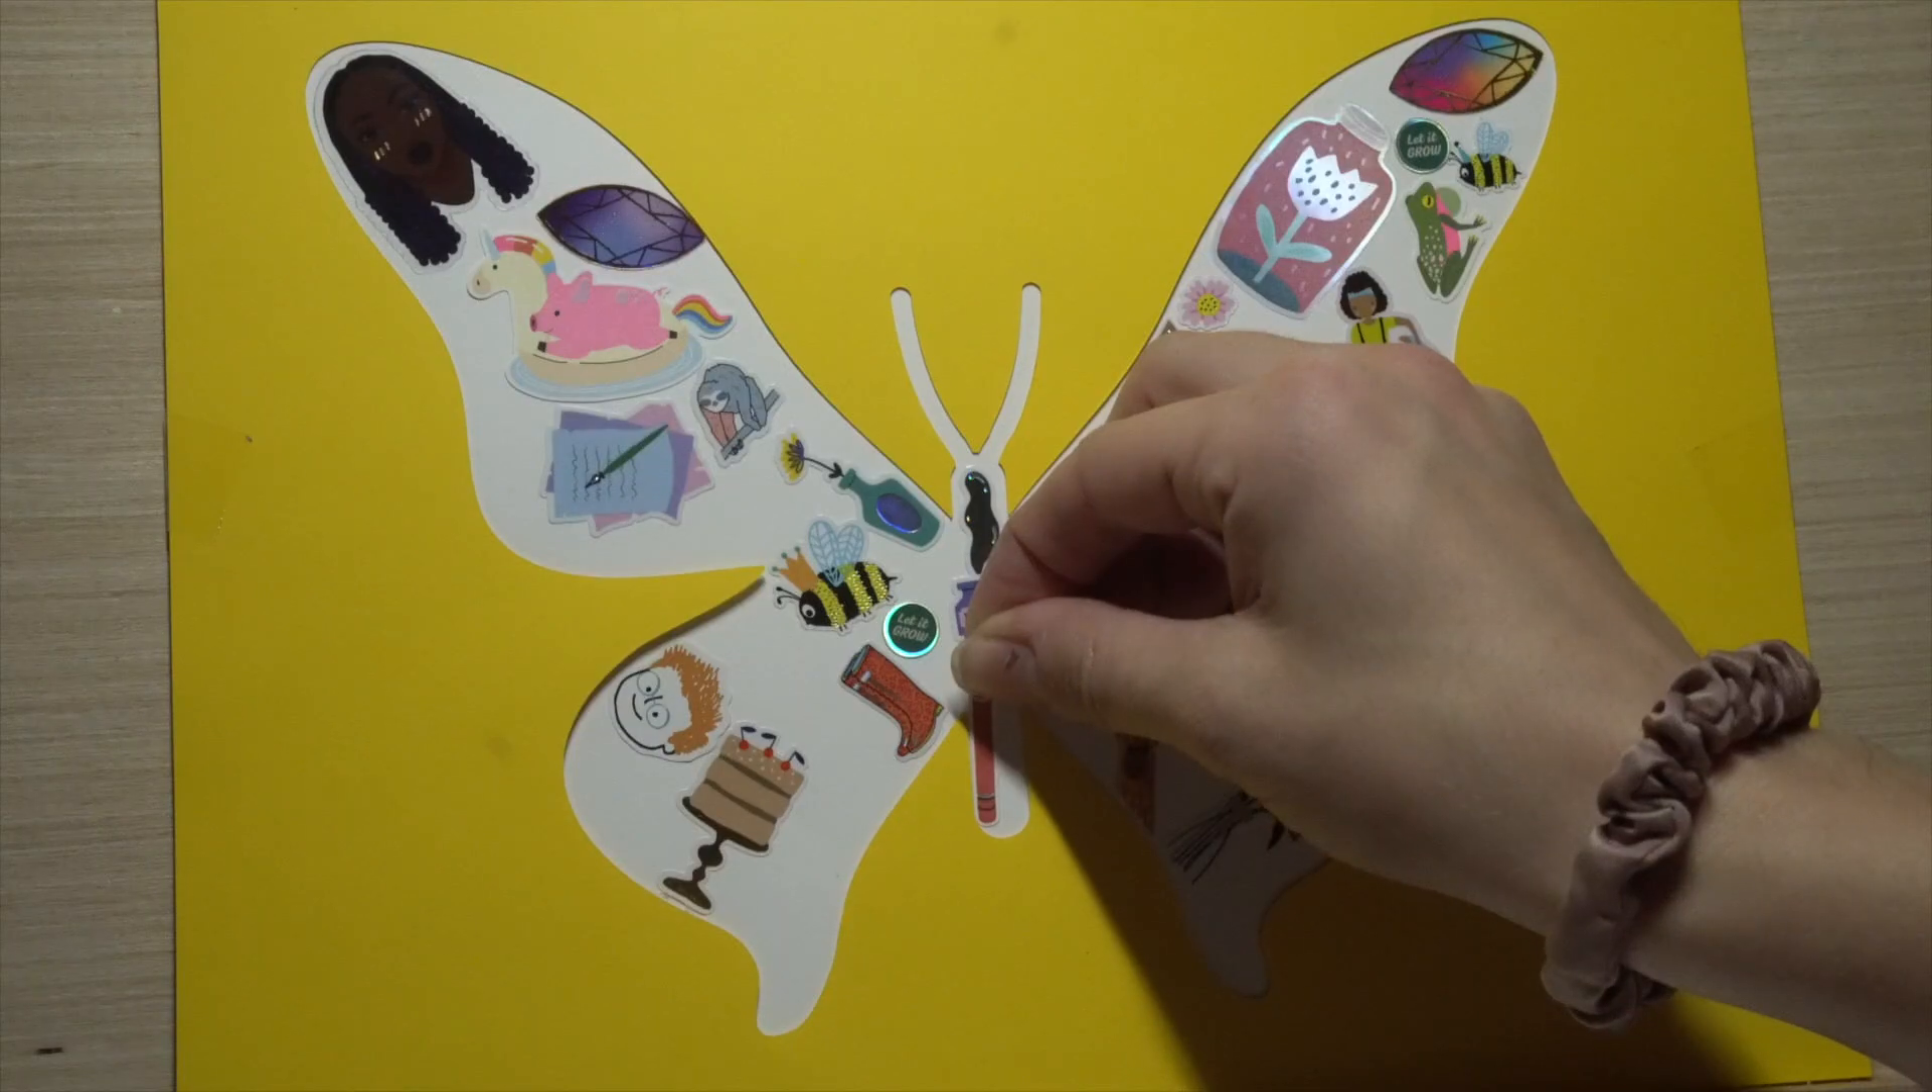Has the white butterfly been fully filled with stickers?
No.